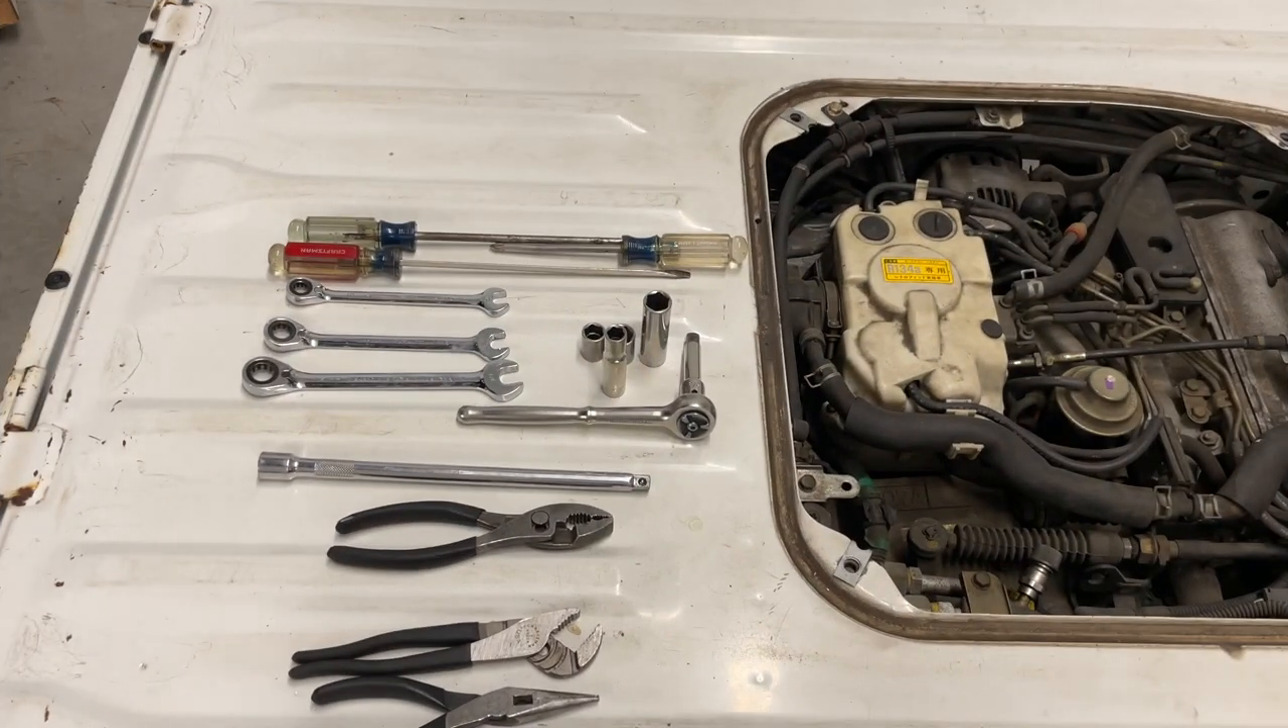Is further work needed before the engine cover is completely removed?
No.